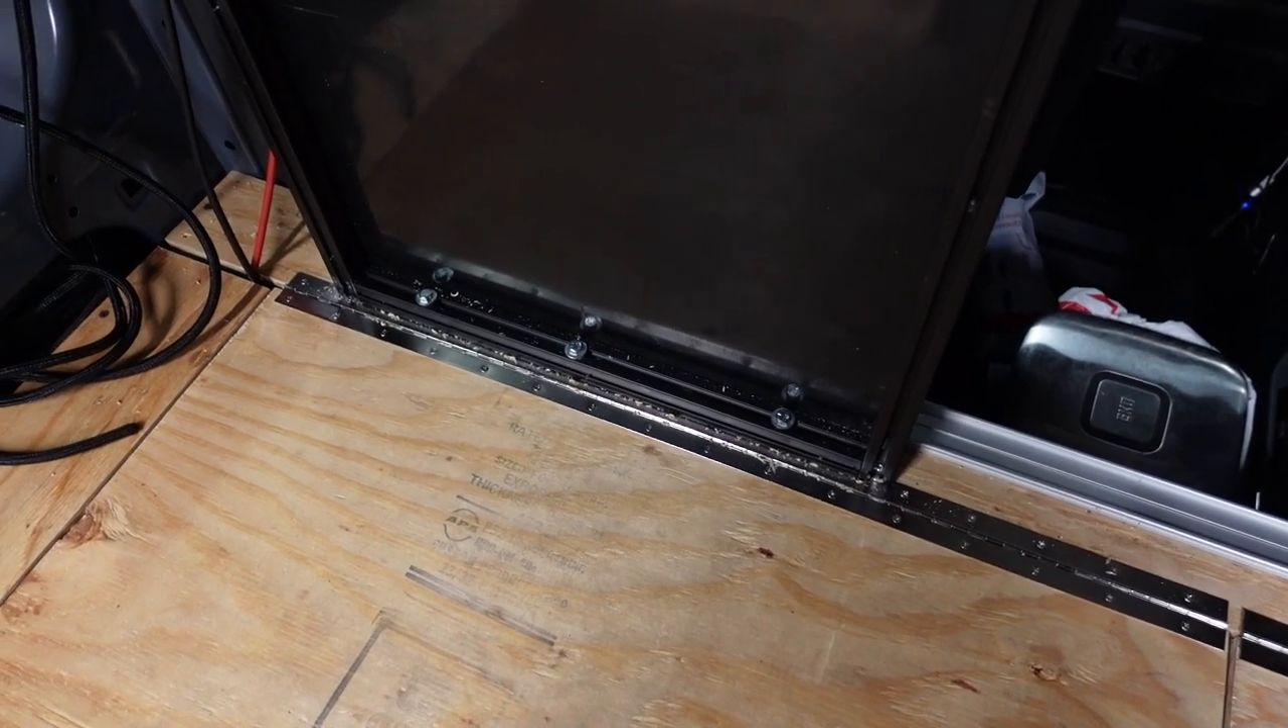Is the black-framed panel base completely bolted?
Yes.